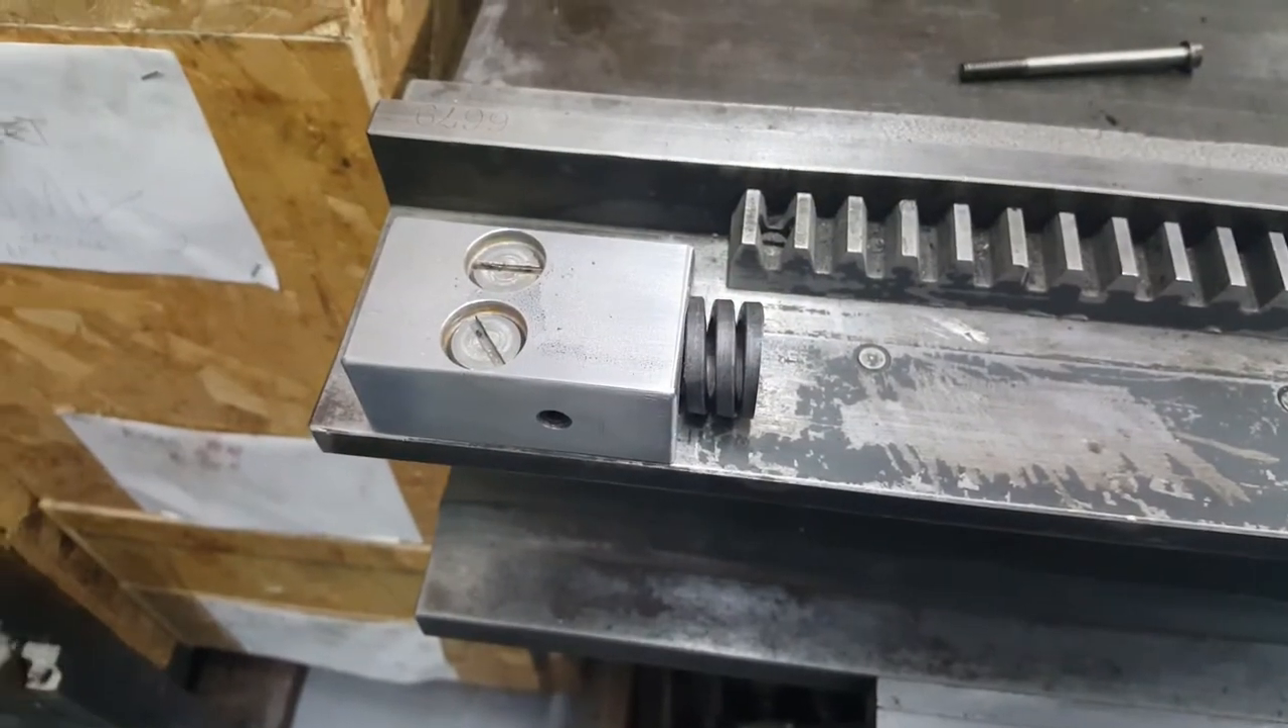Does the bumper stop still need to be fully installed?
No.